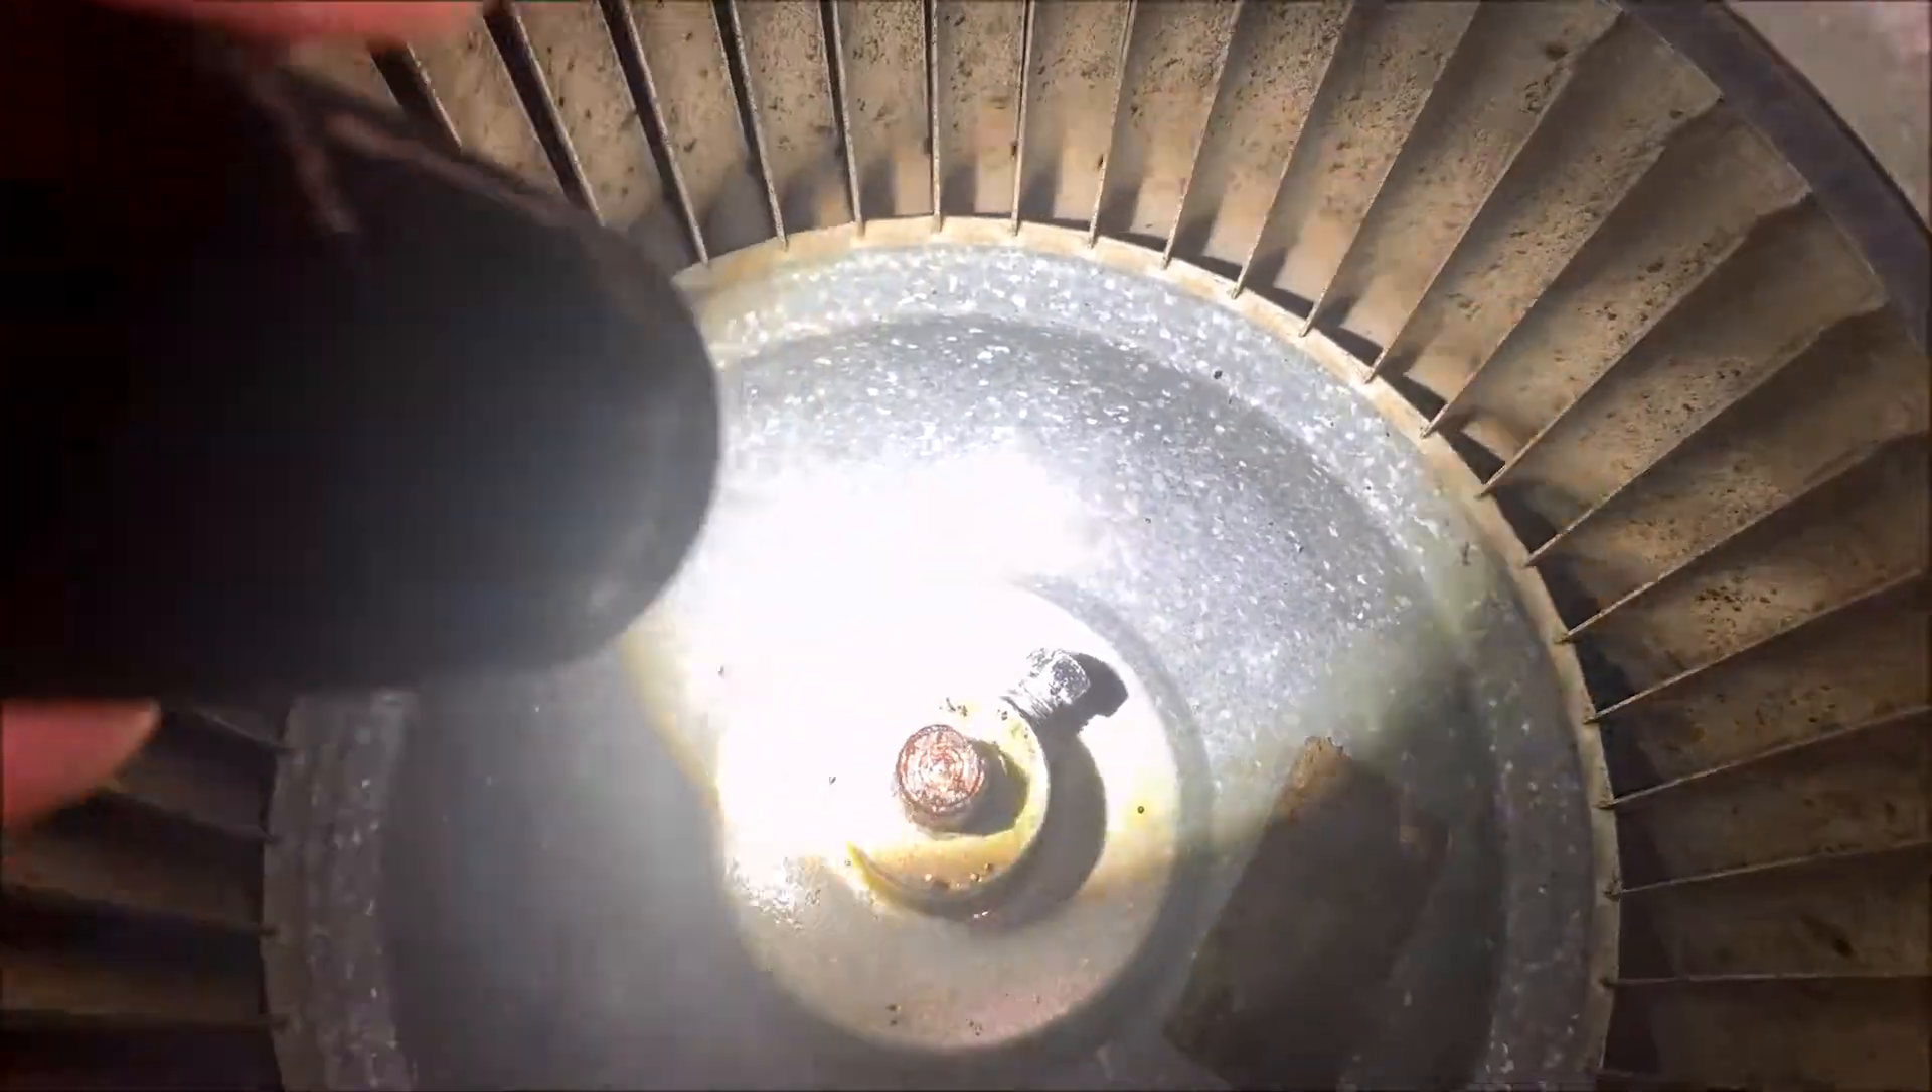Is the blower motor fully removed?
No.